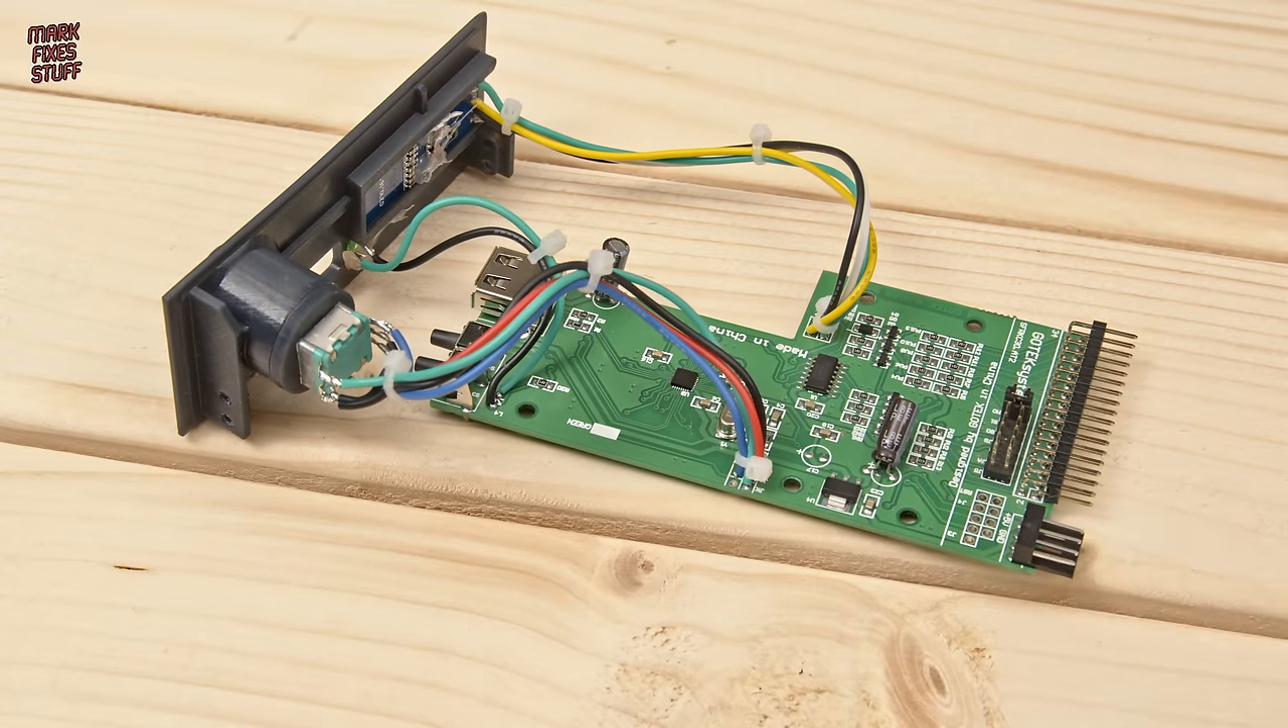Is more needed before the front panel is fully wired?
No.